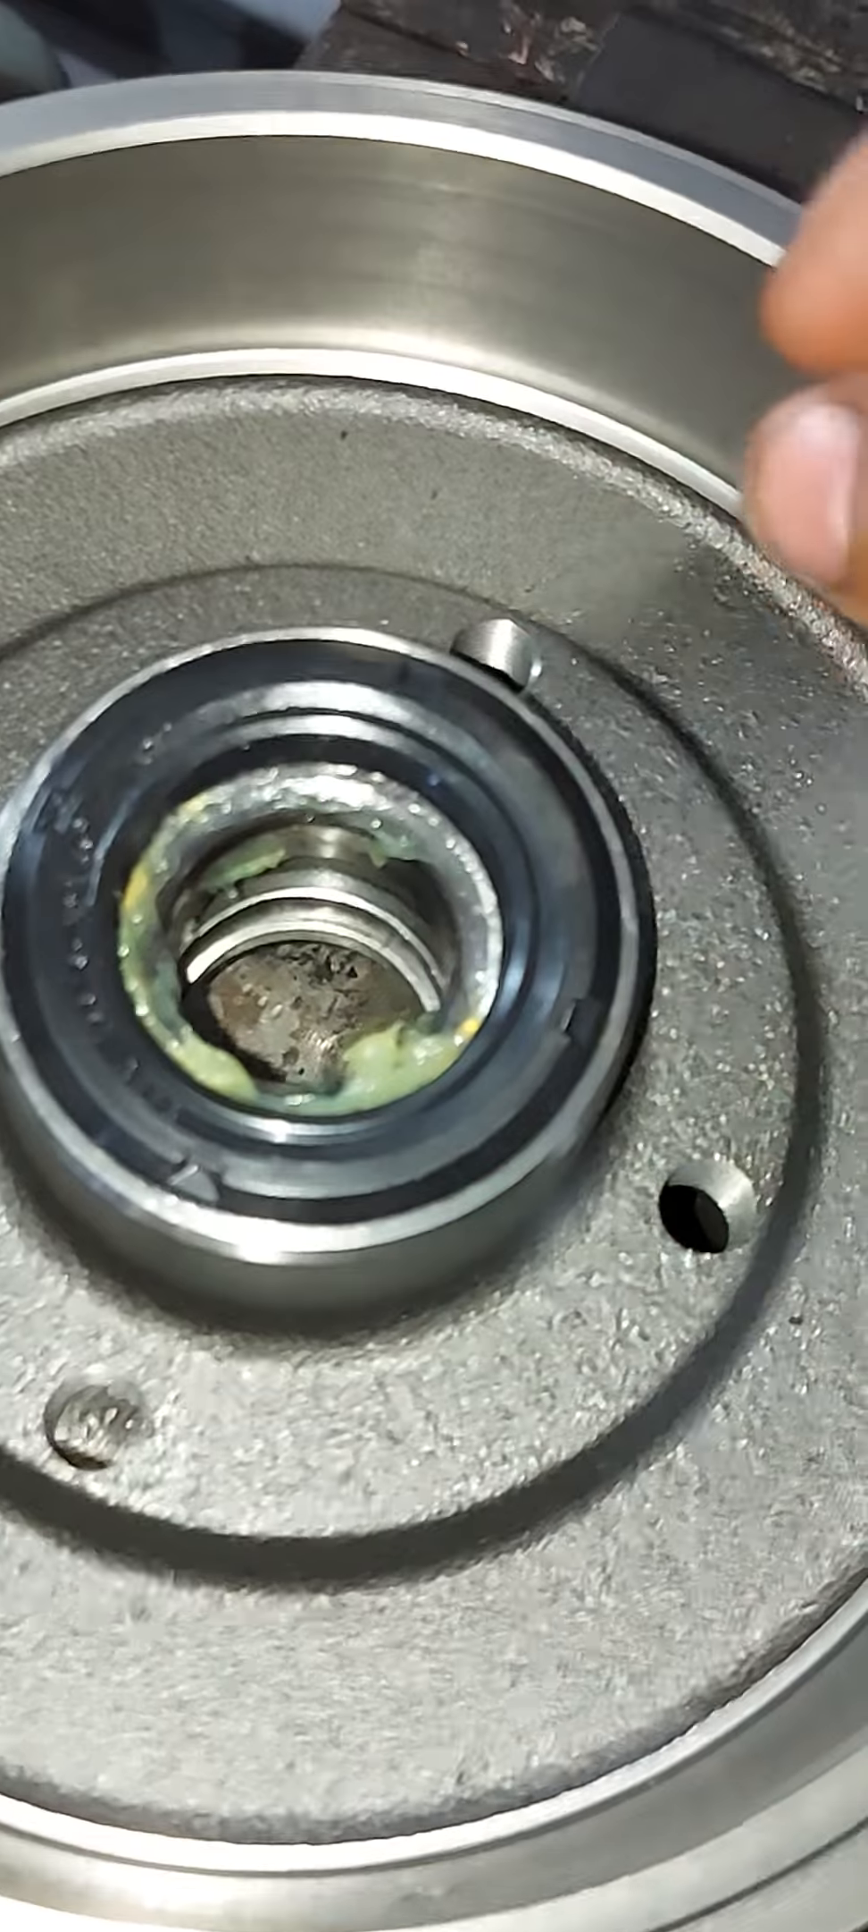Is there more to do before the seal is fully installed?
No.